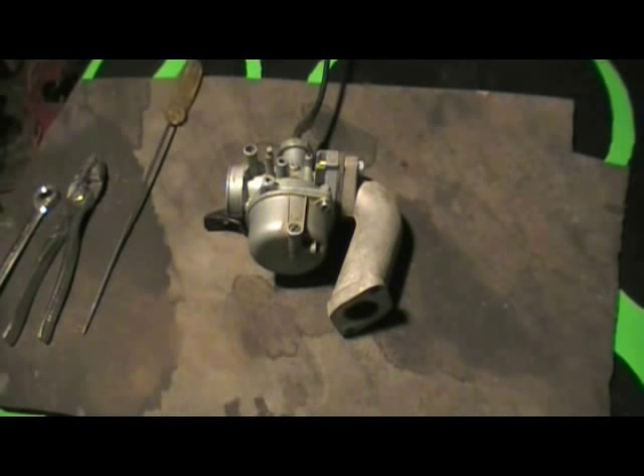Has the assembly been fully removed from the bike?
Yes.